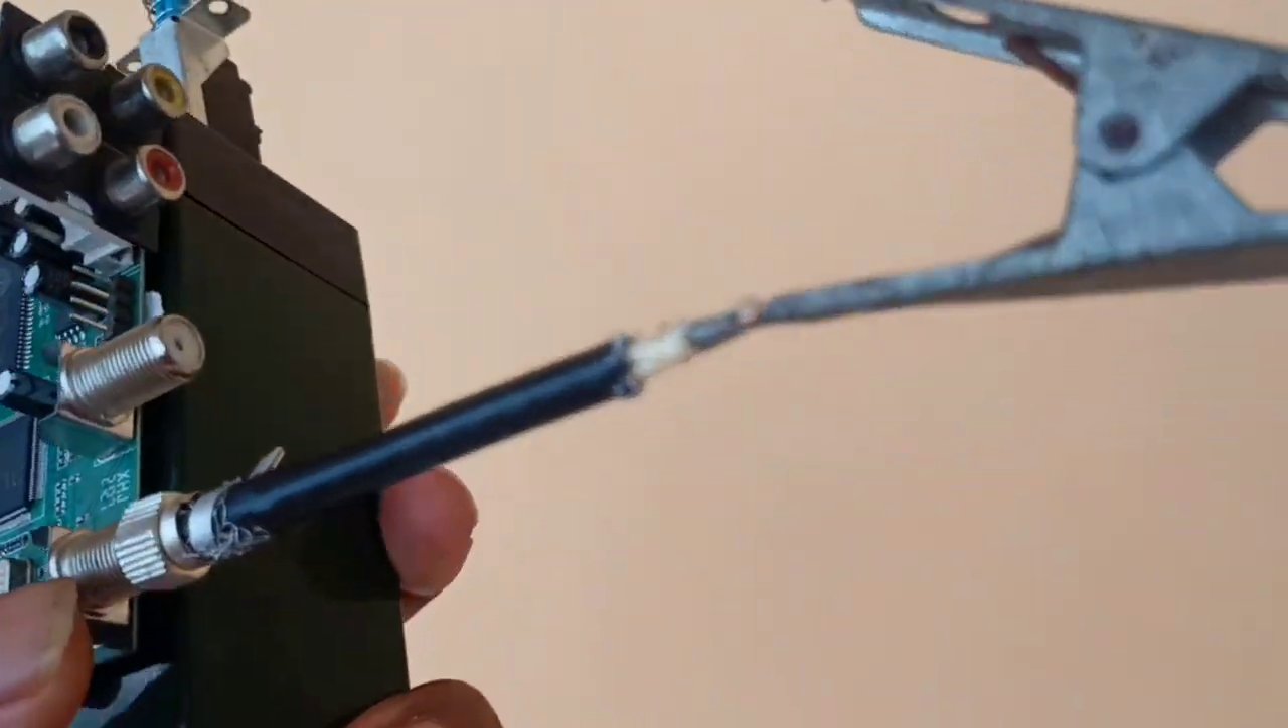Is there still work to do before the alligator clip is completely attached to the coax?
No.